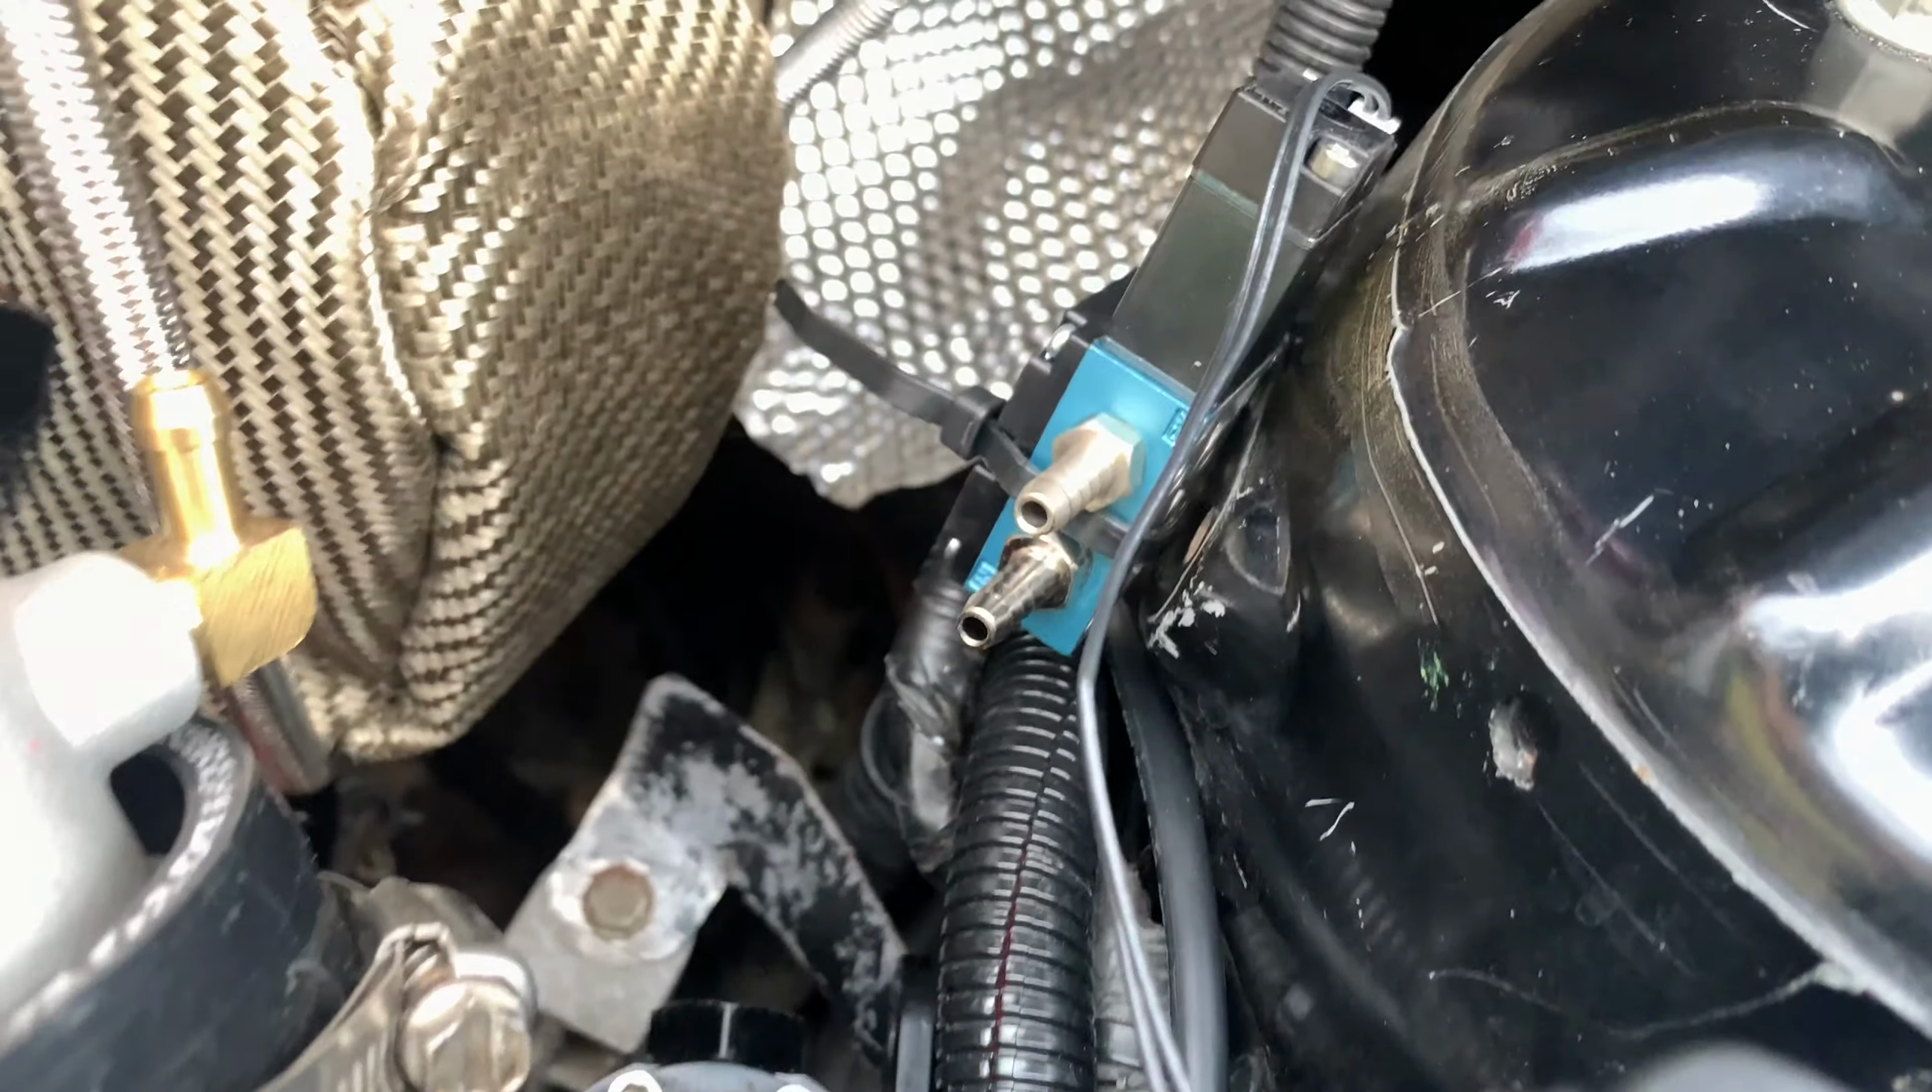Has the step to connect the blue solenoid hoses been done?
No.